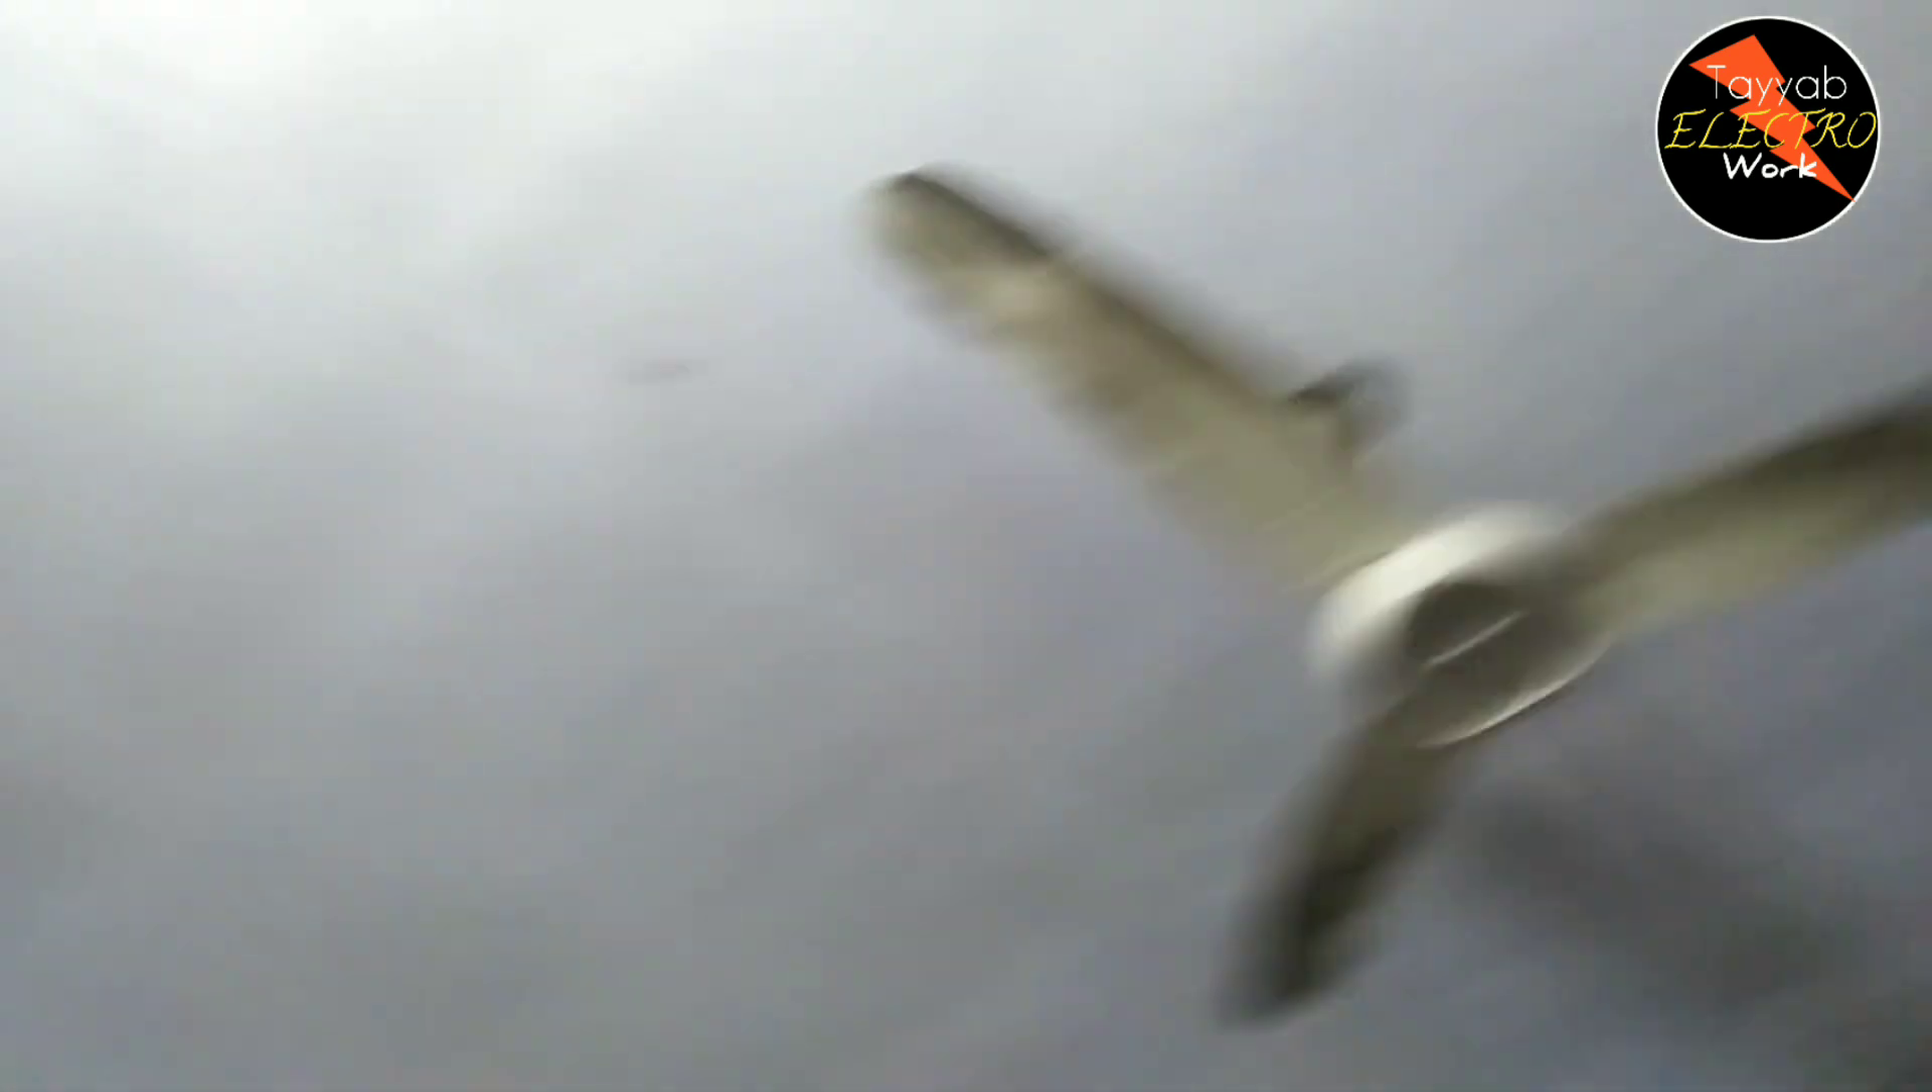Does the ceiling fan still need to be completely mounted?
No.